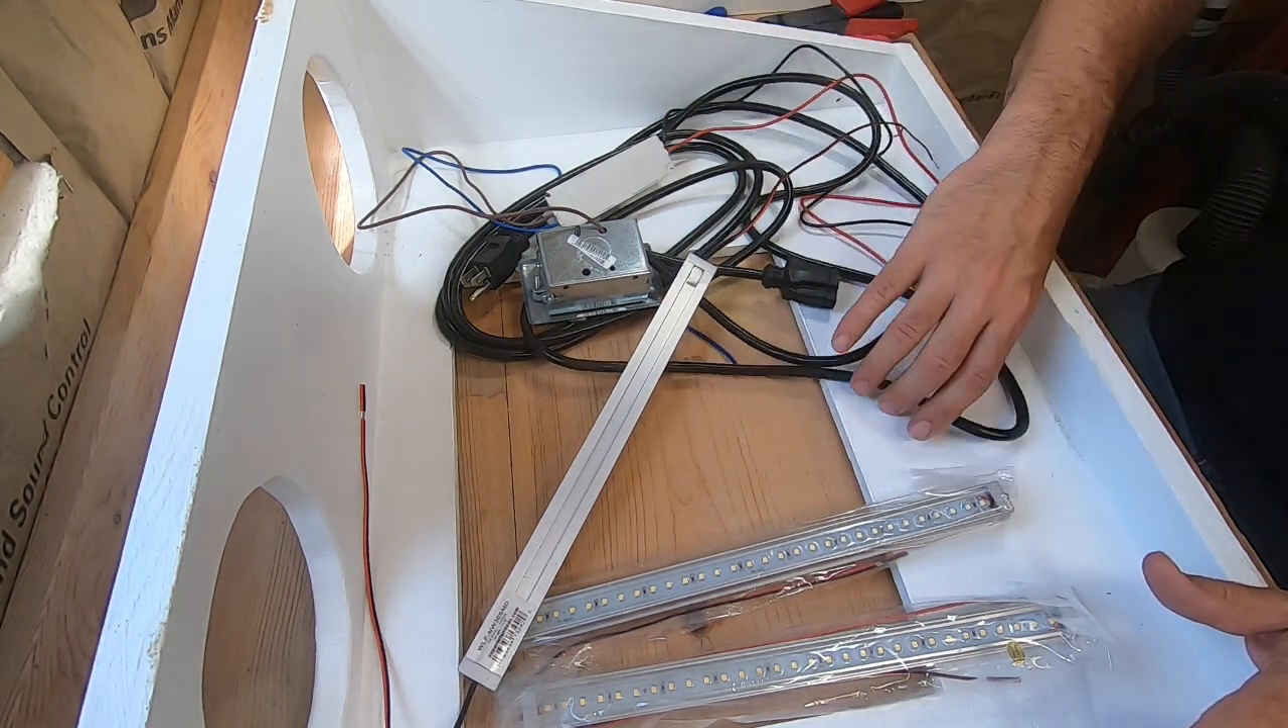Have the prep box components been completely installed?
No.